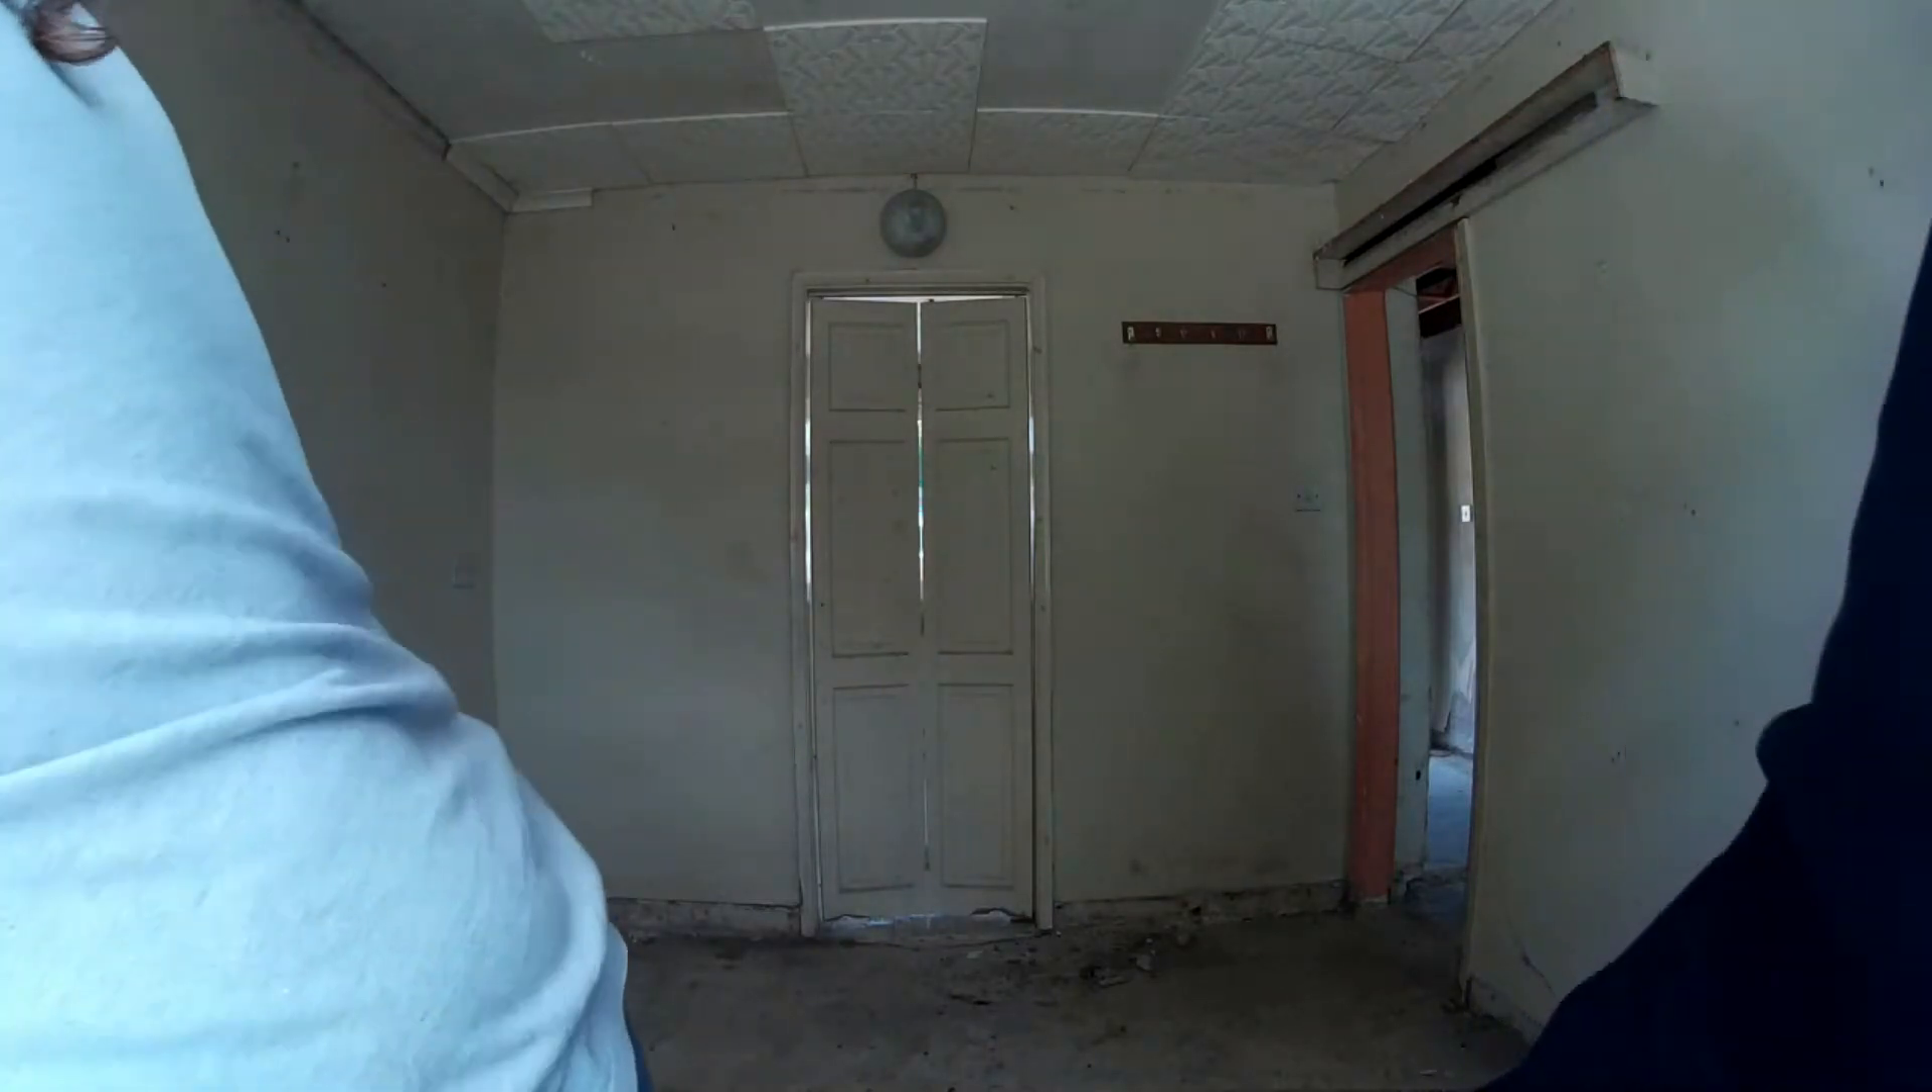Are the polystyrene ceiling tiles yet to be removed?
Yes.